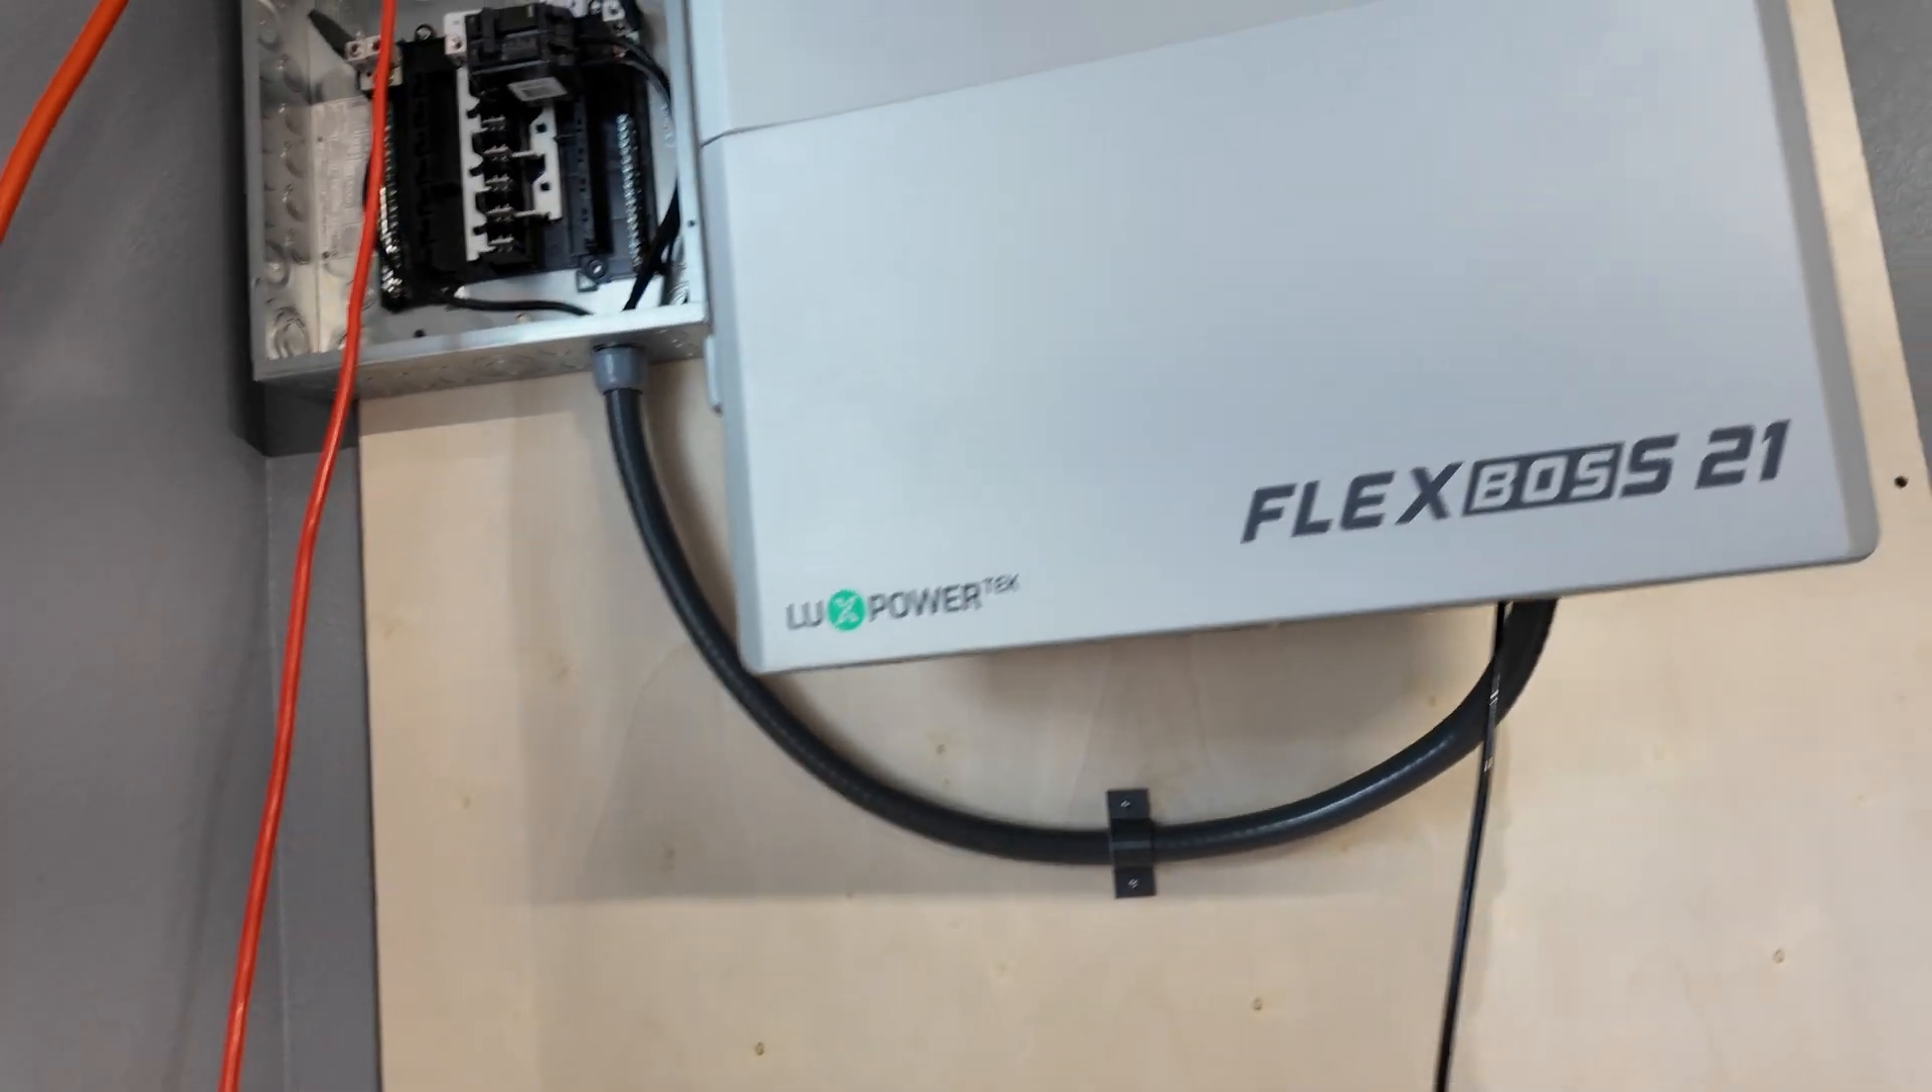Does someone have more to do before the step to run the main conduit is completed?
No.